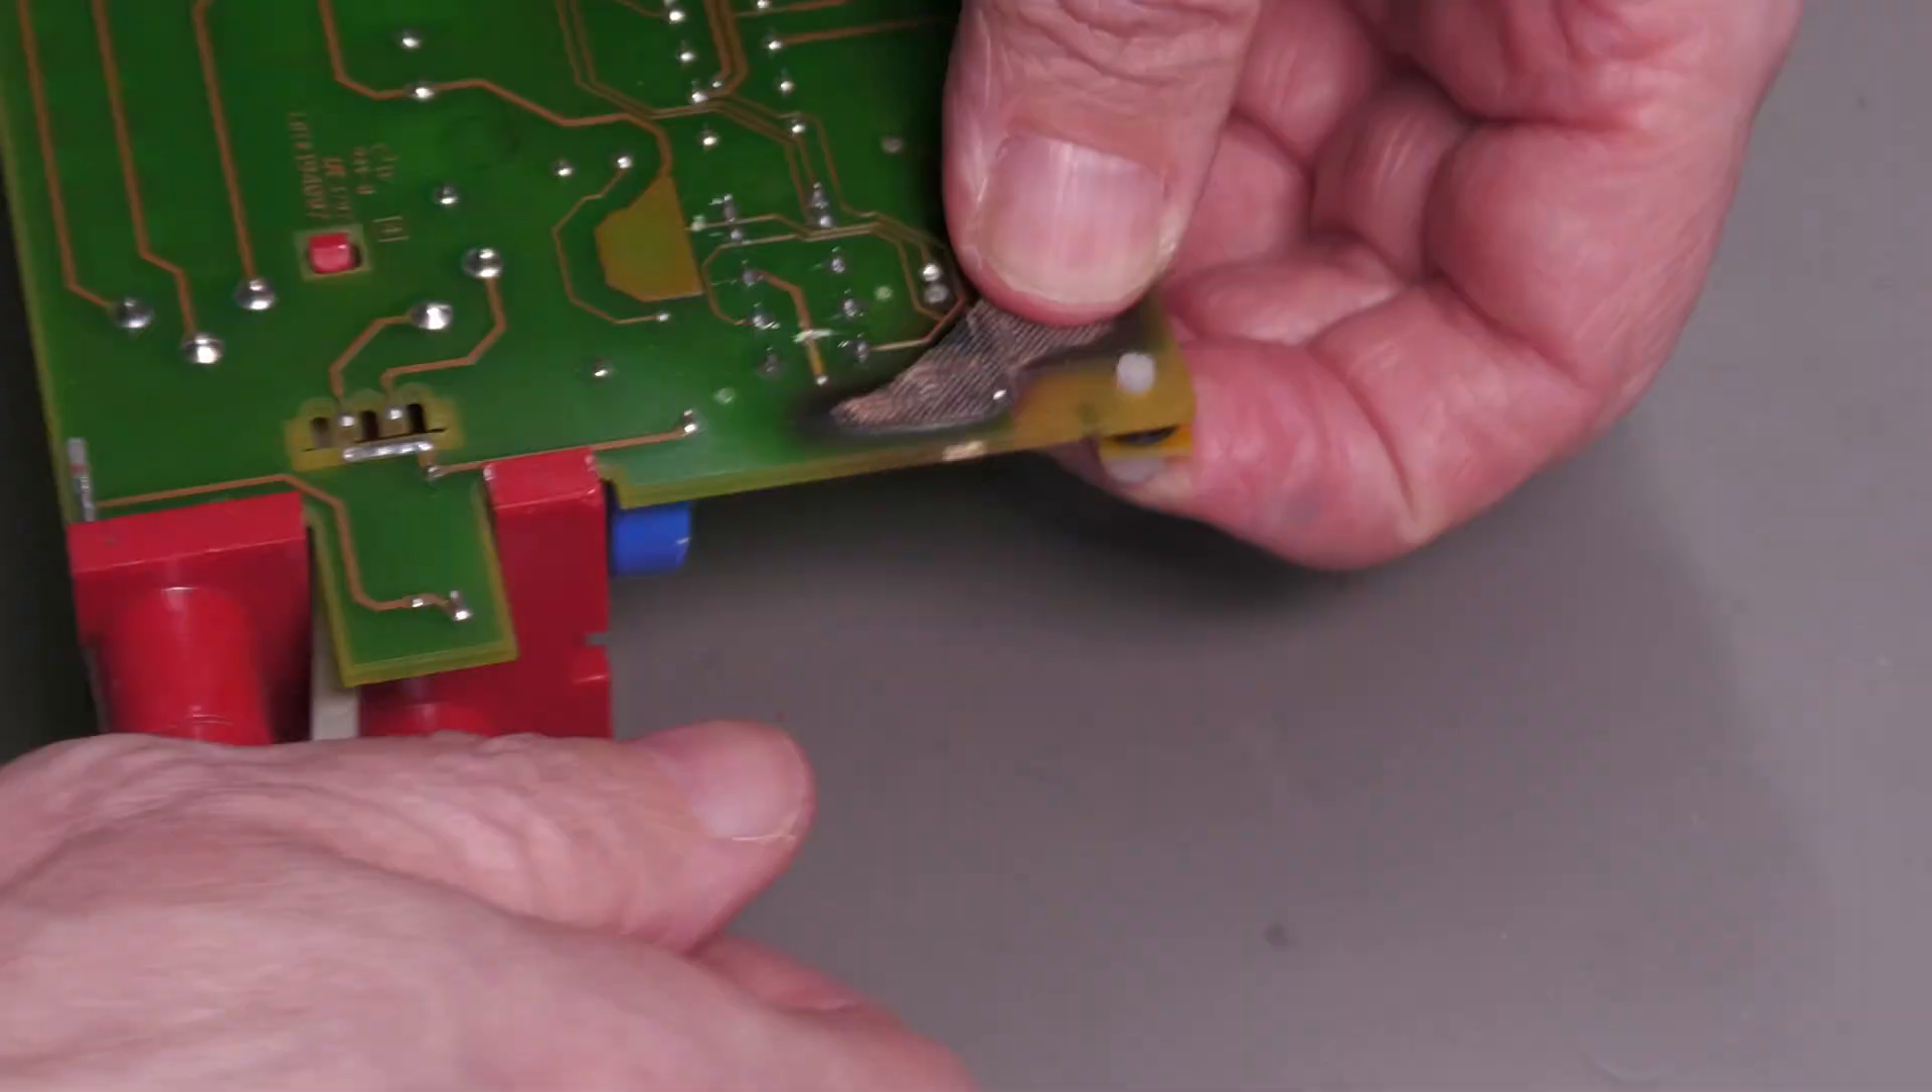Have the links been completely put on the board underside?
No.